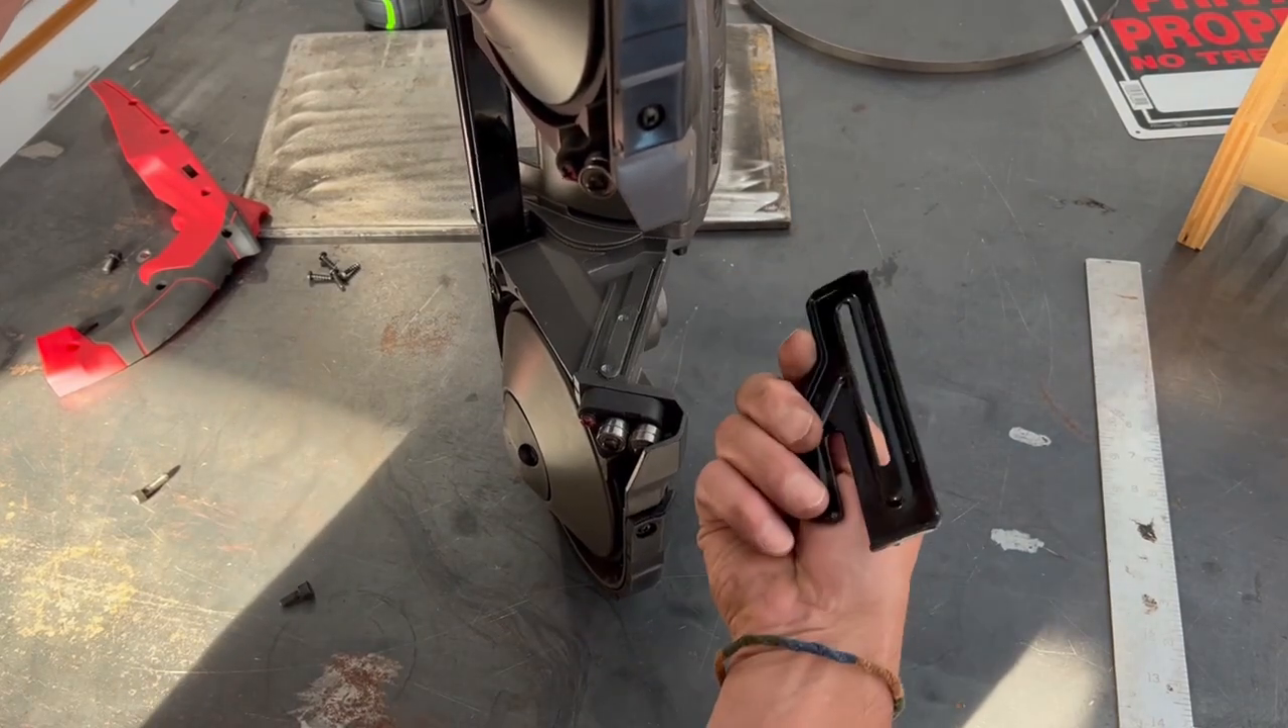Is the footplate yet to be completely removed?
No.